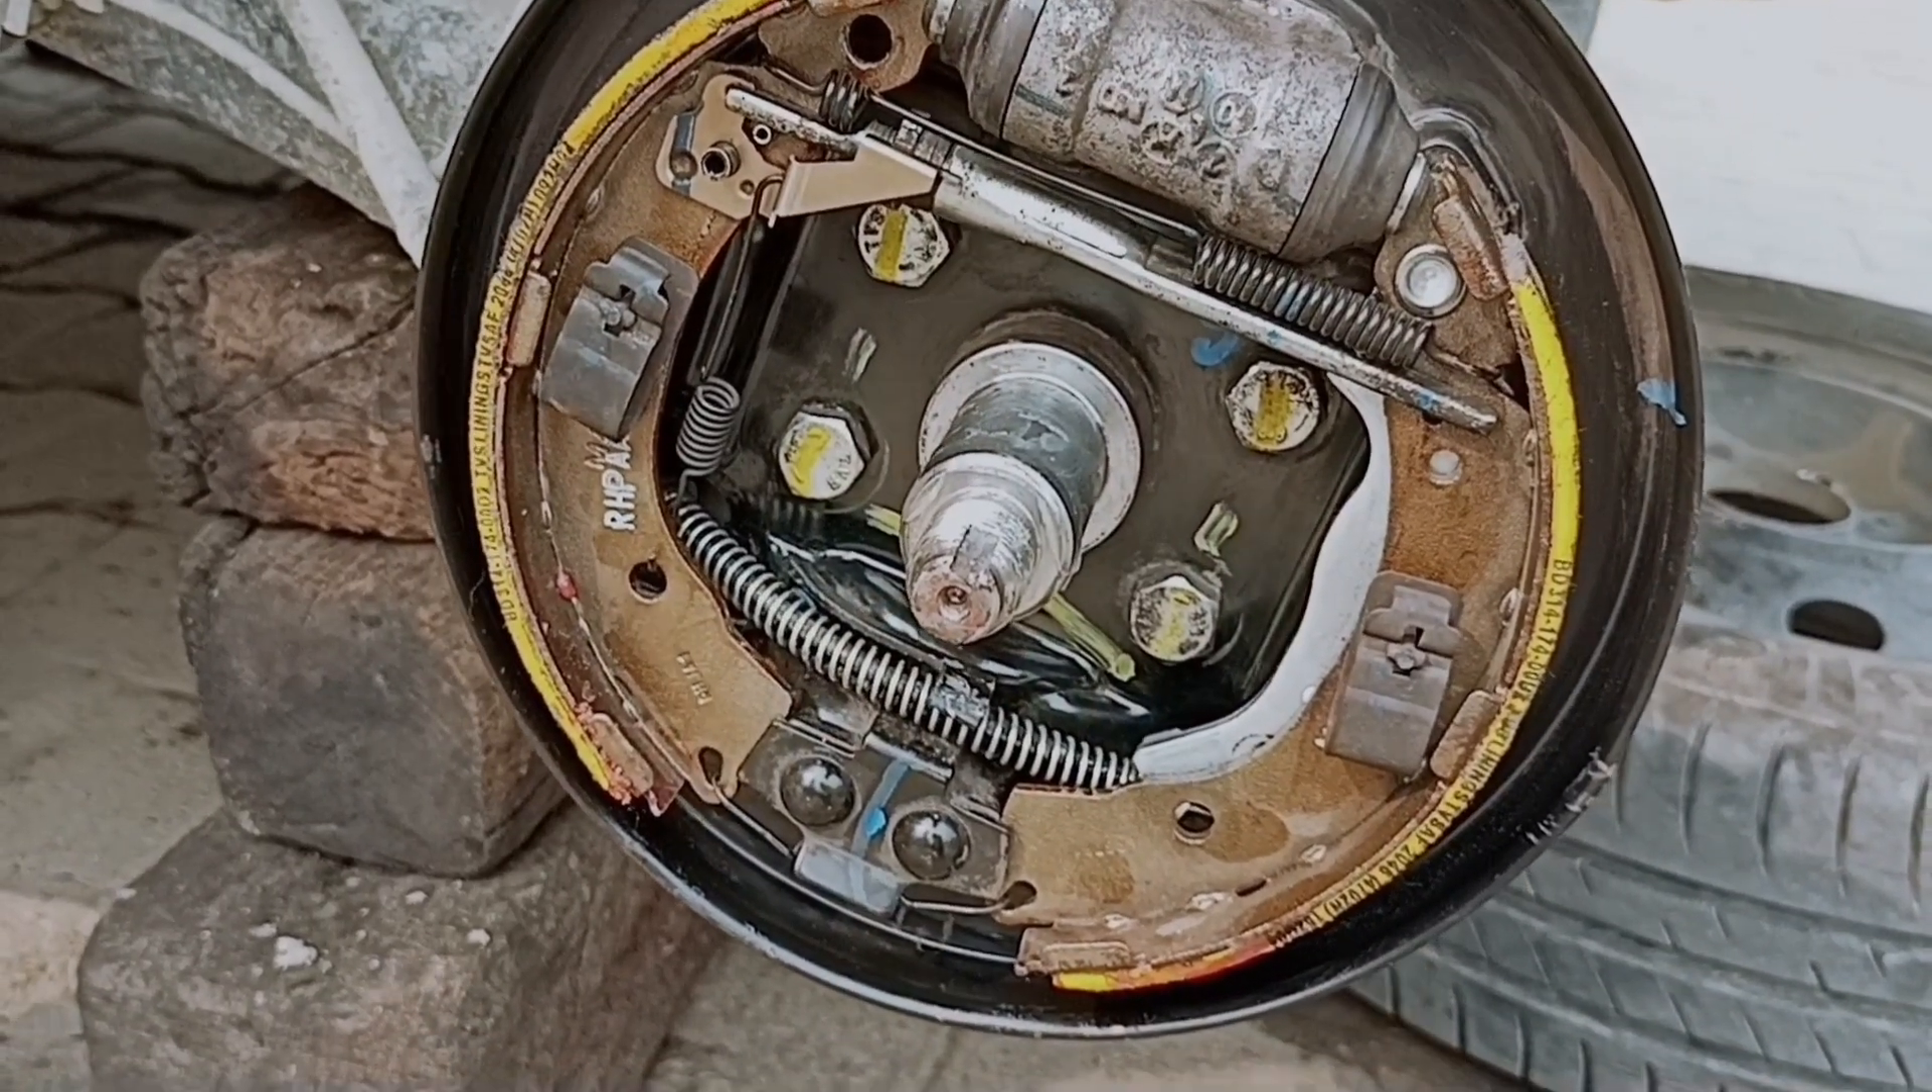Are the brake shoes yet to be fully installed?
No.